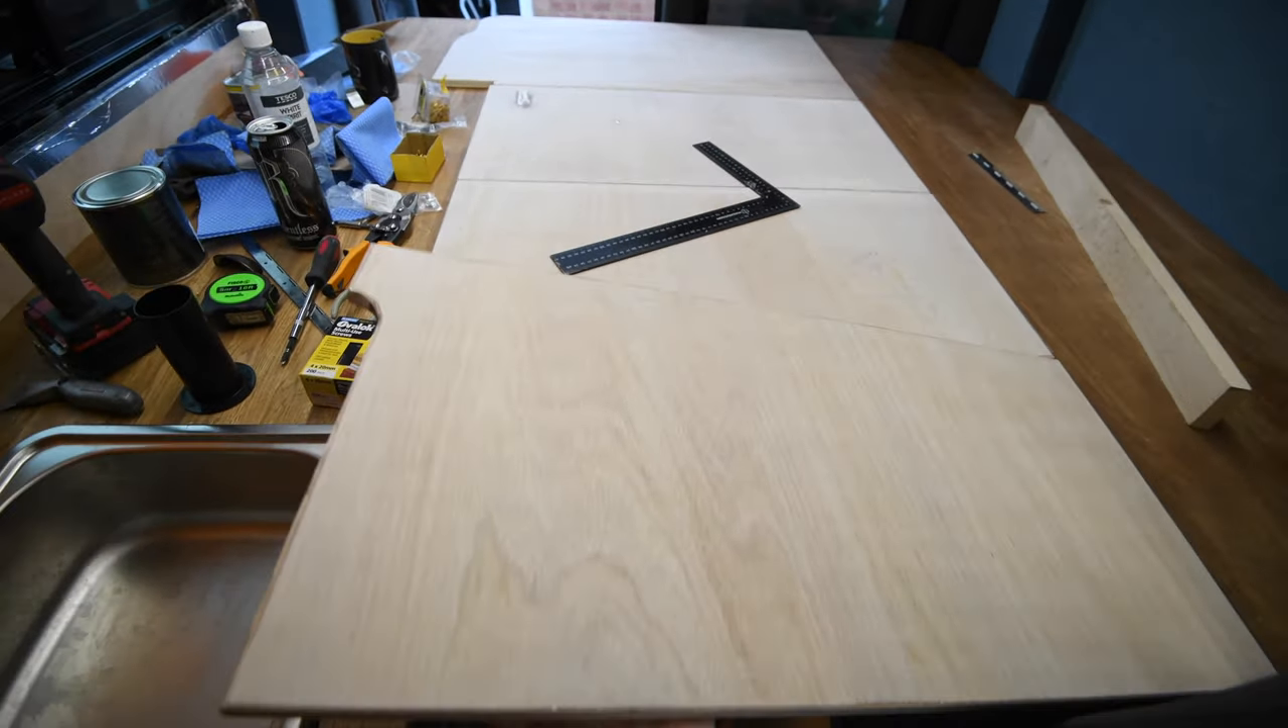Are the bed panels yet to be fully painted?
Yes.